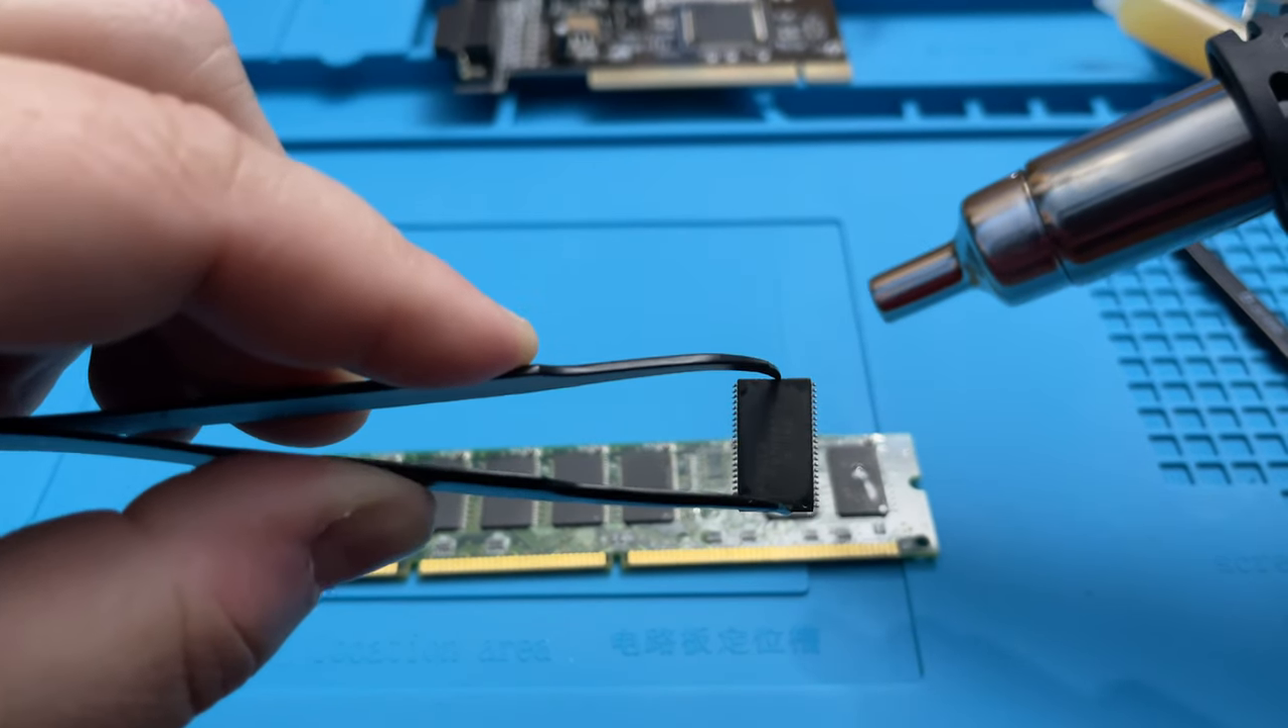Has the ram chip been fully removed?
Yes.